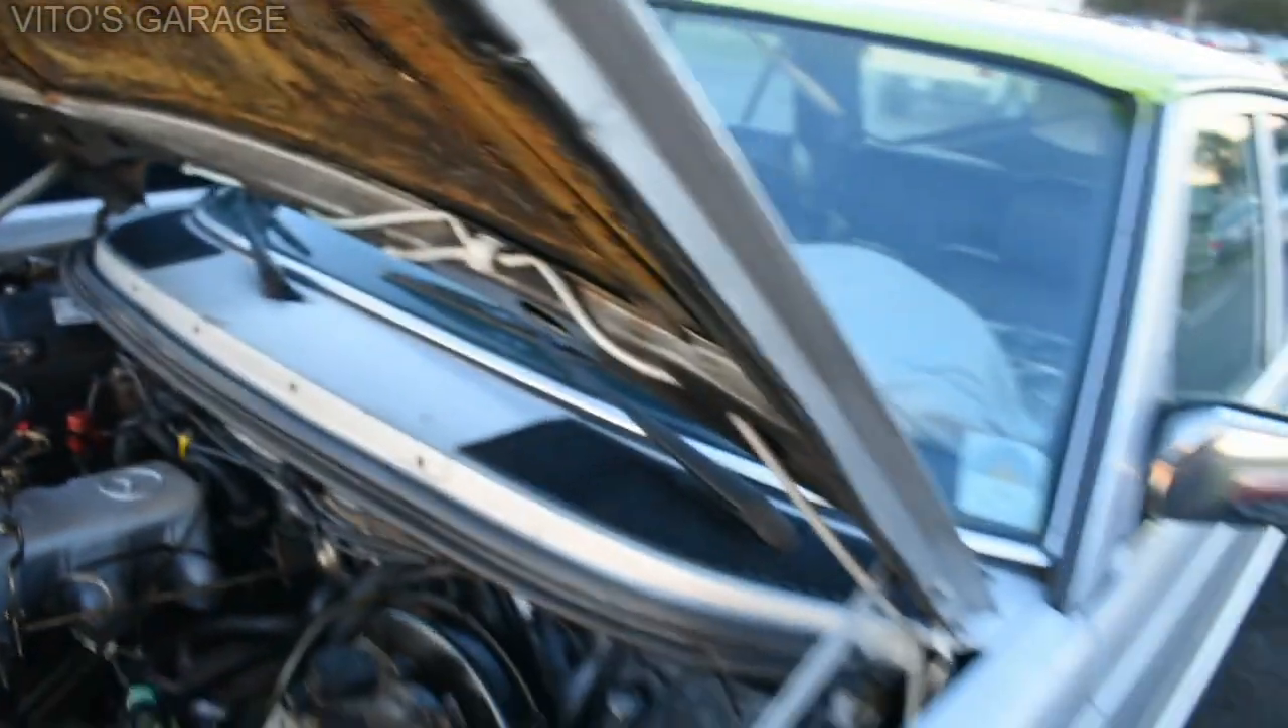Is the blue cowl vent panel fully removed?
No.